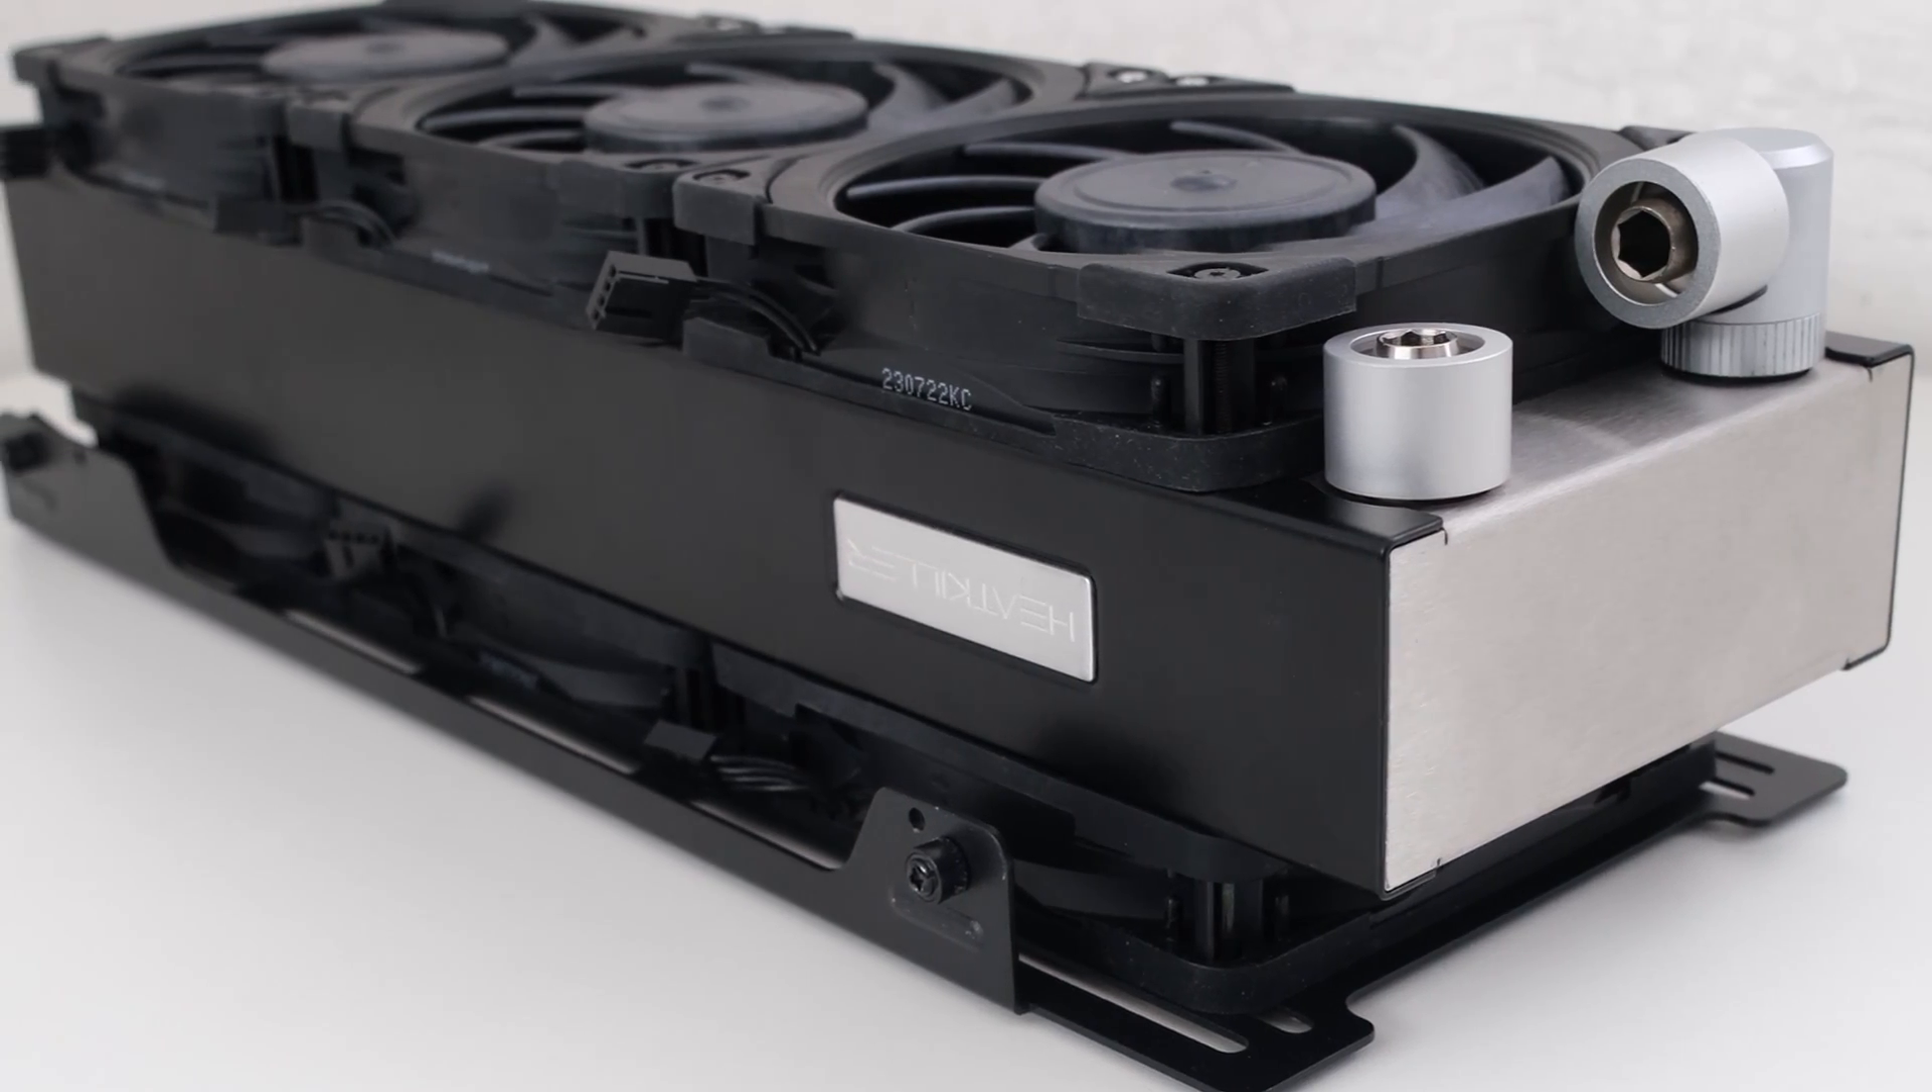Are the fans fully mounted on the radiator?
Yes.